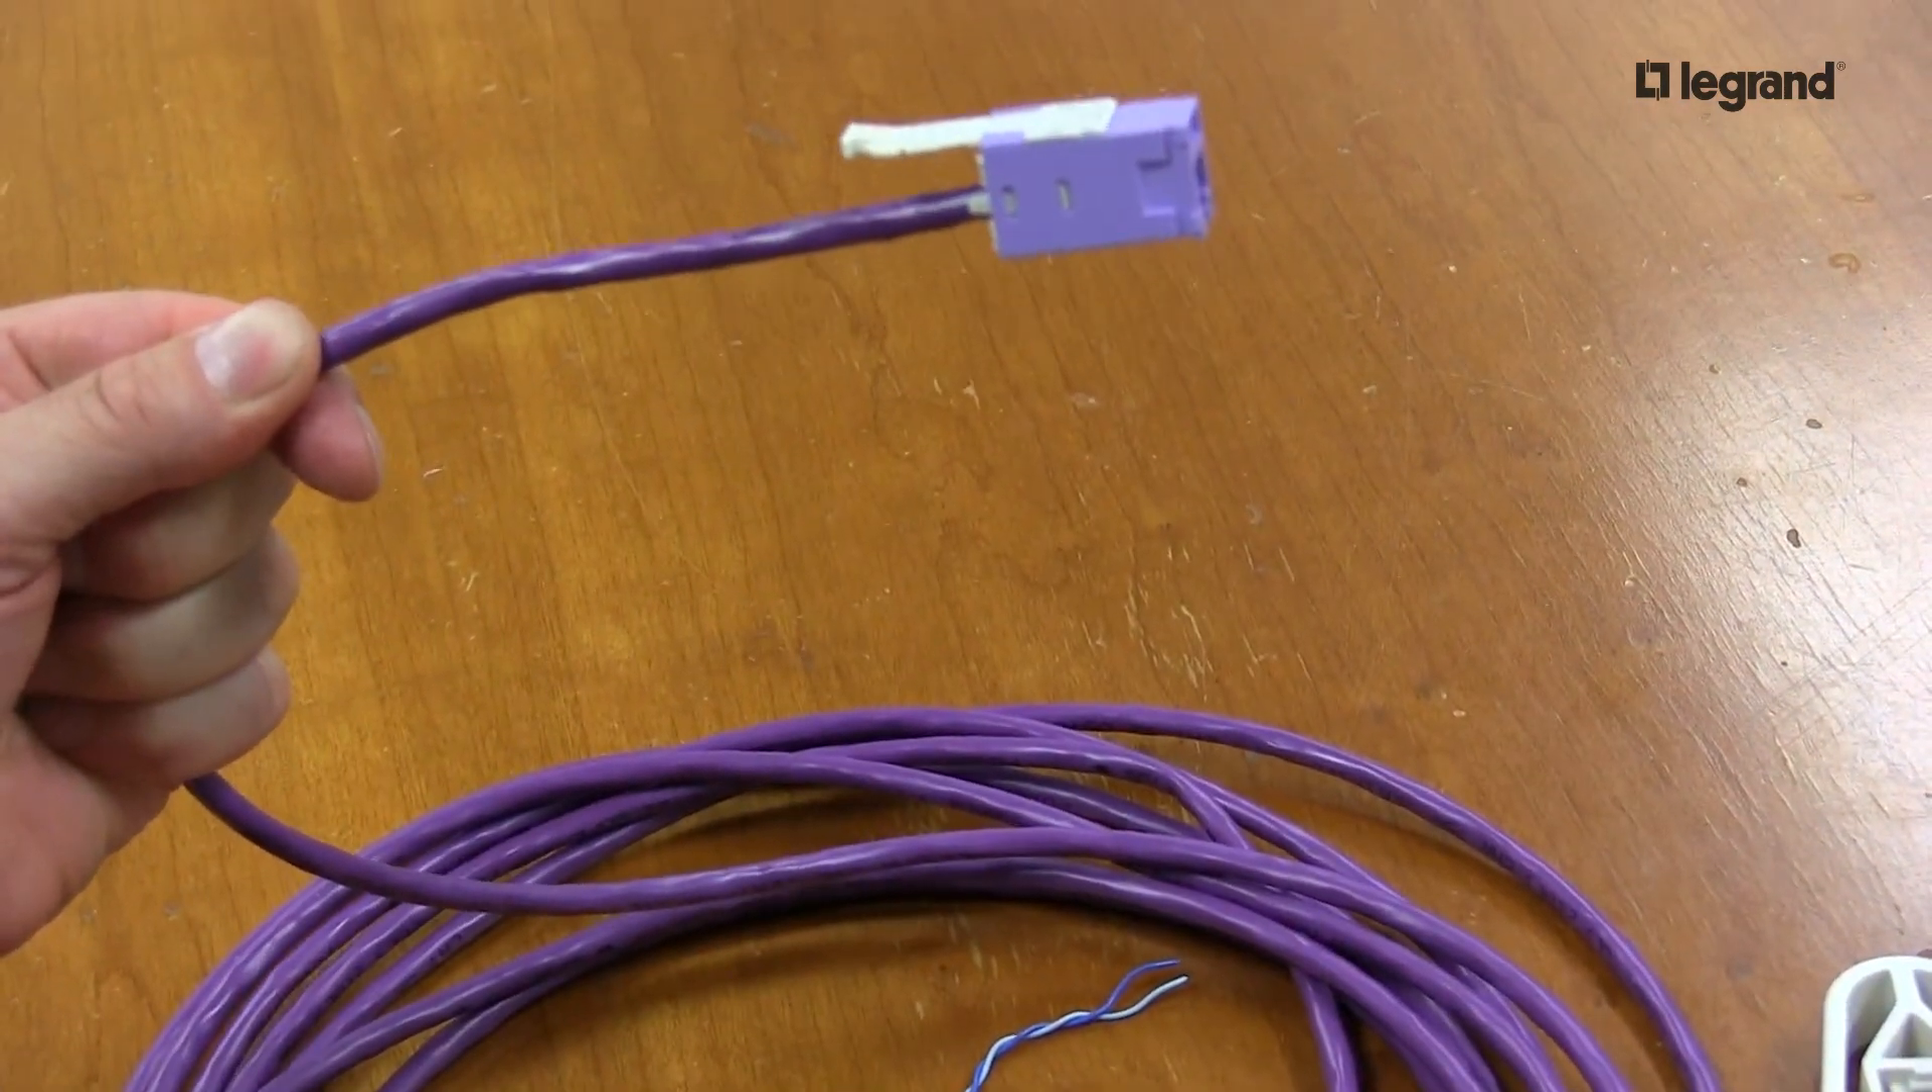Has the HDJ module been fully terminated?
Yes.